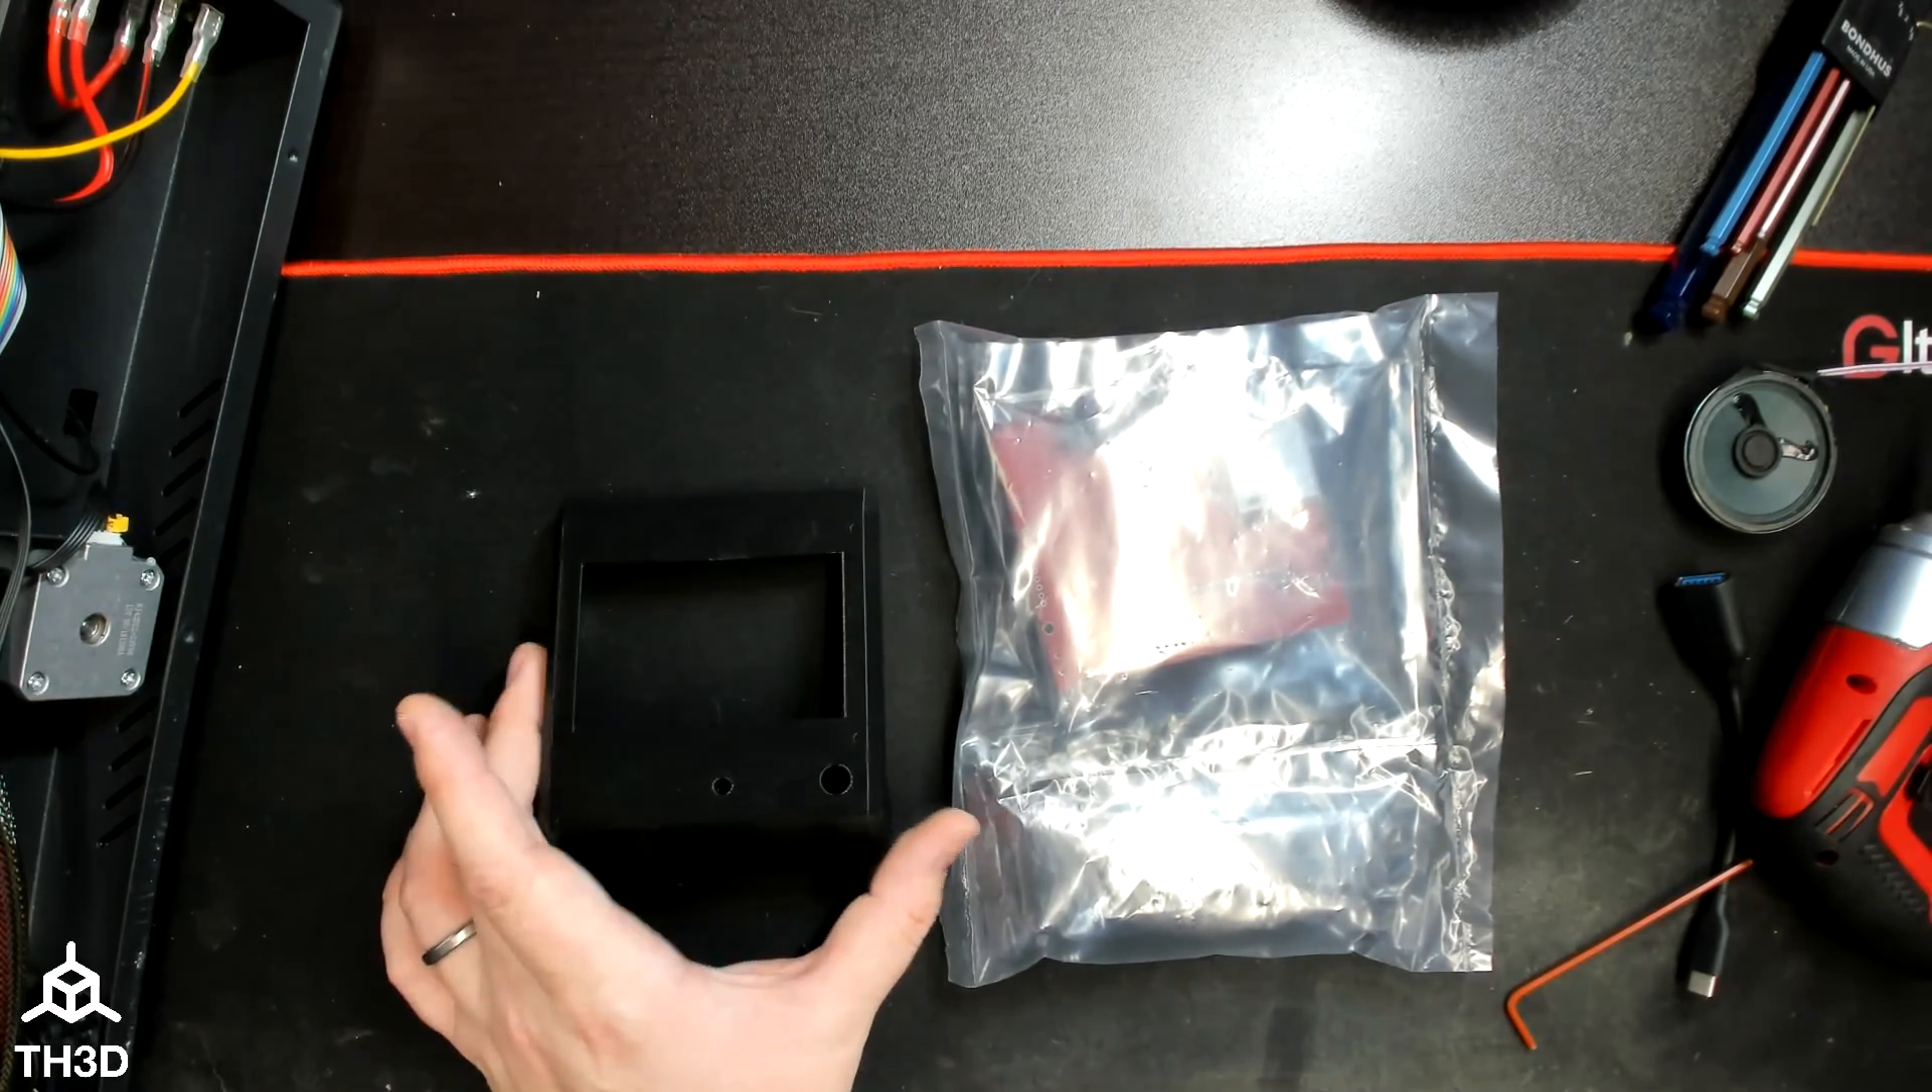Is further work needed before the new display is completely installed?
Yes.